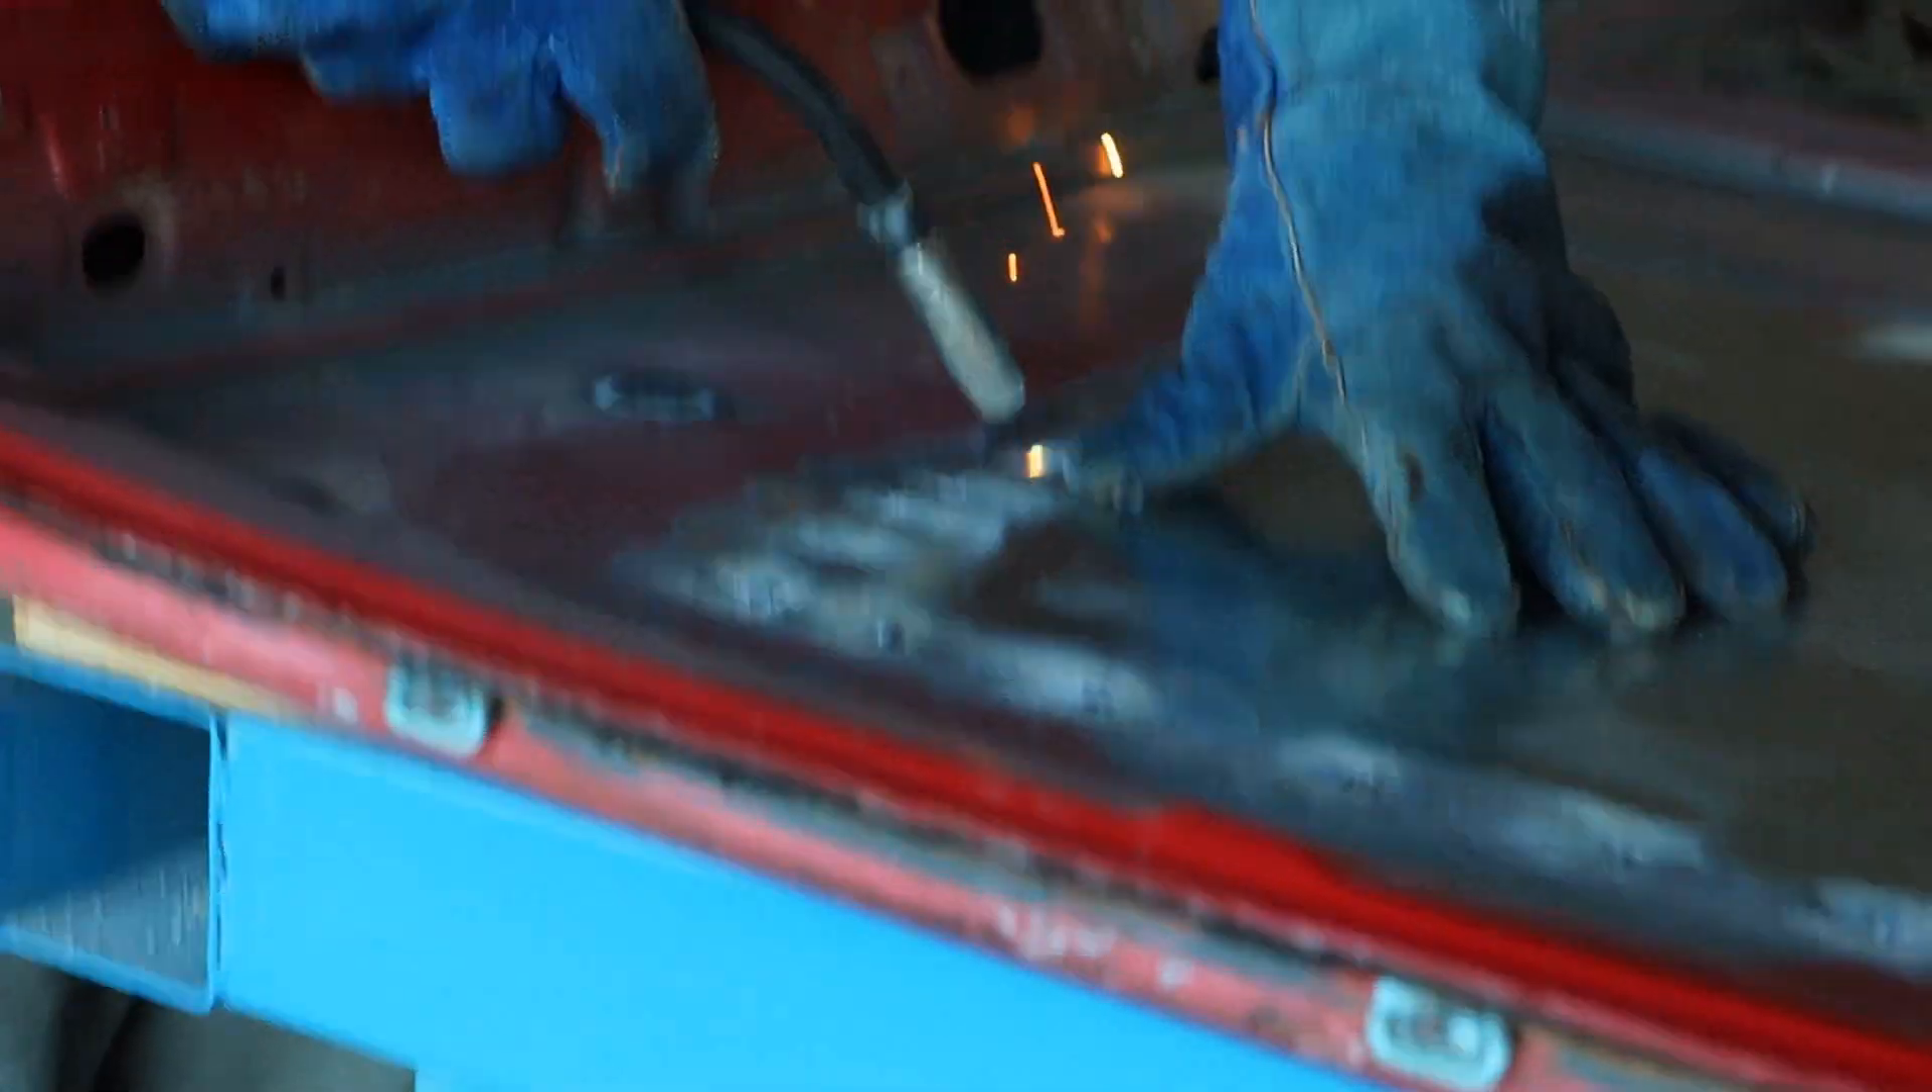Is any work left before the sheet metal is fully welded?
Yes.